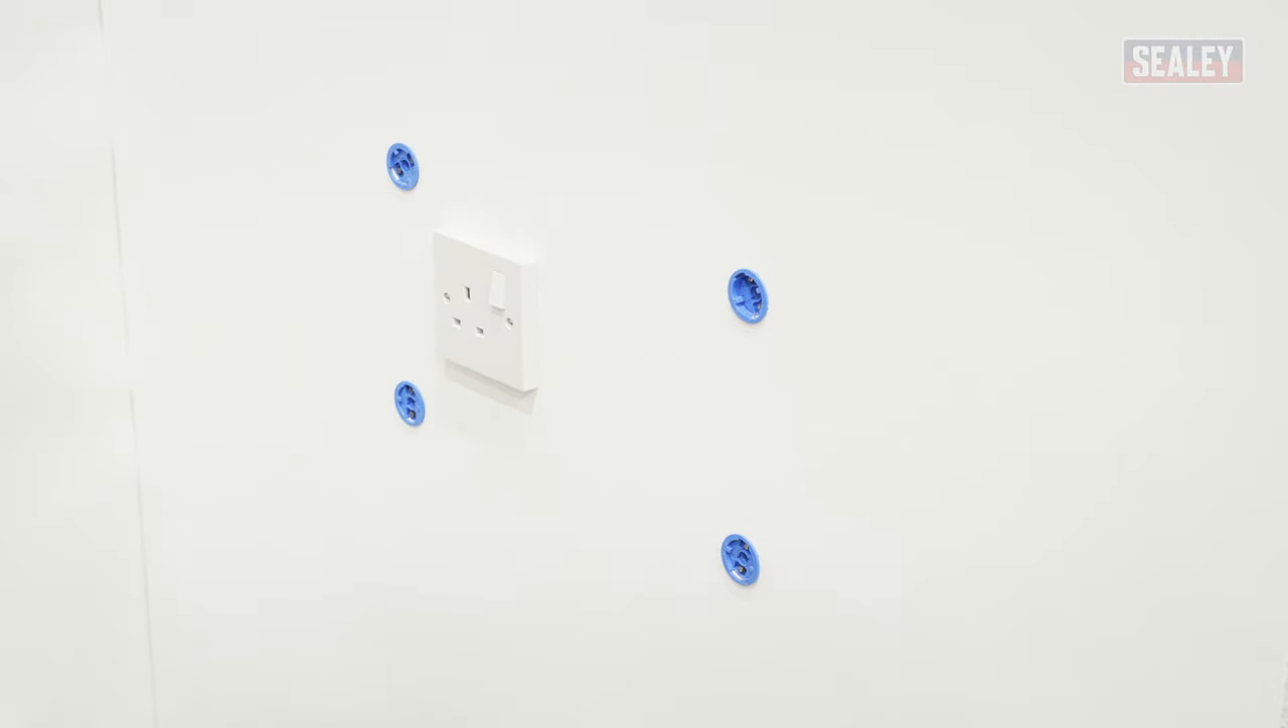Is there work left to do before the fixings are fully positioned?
No.